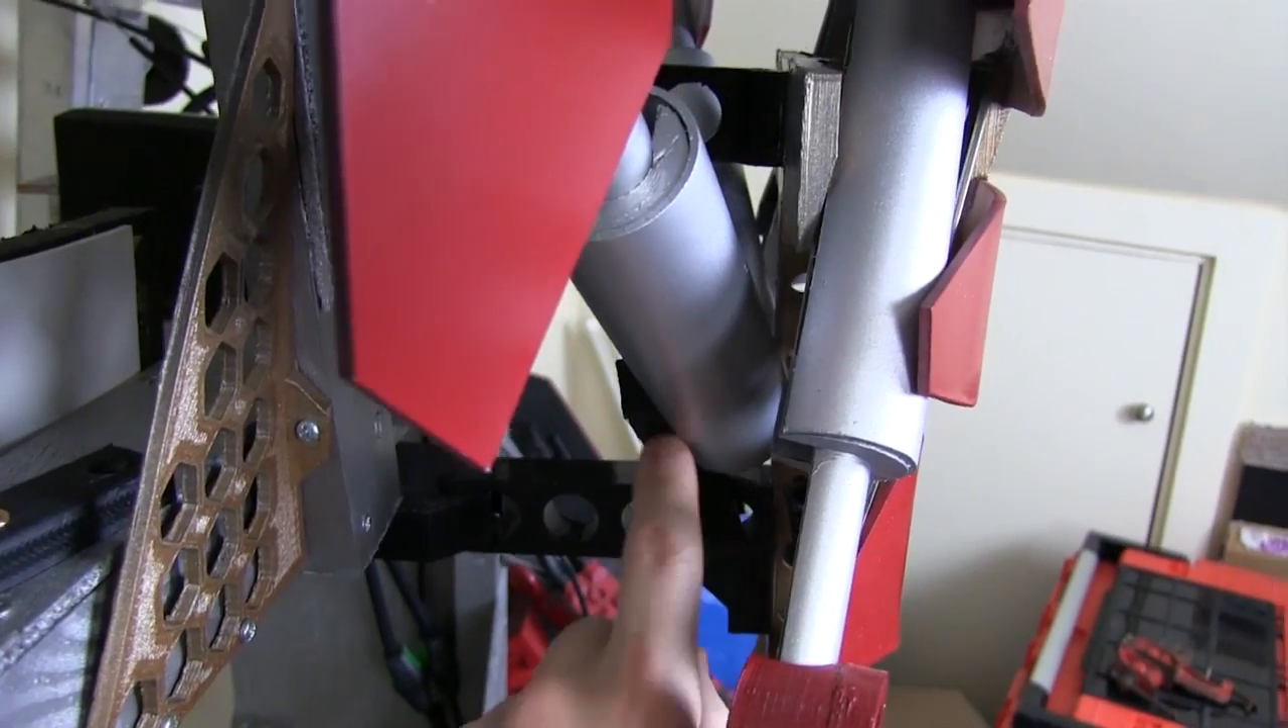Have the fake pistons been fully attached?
Yes.